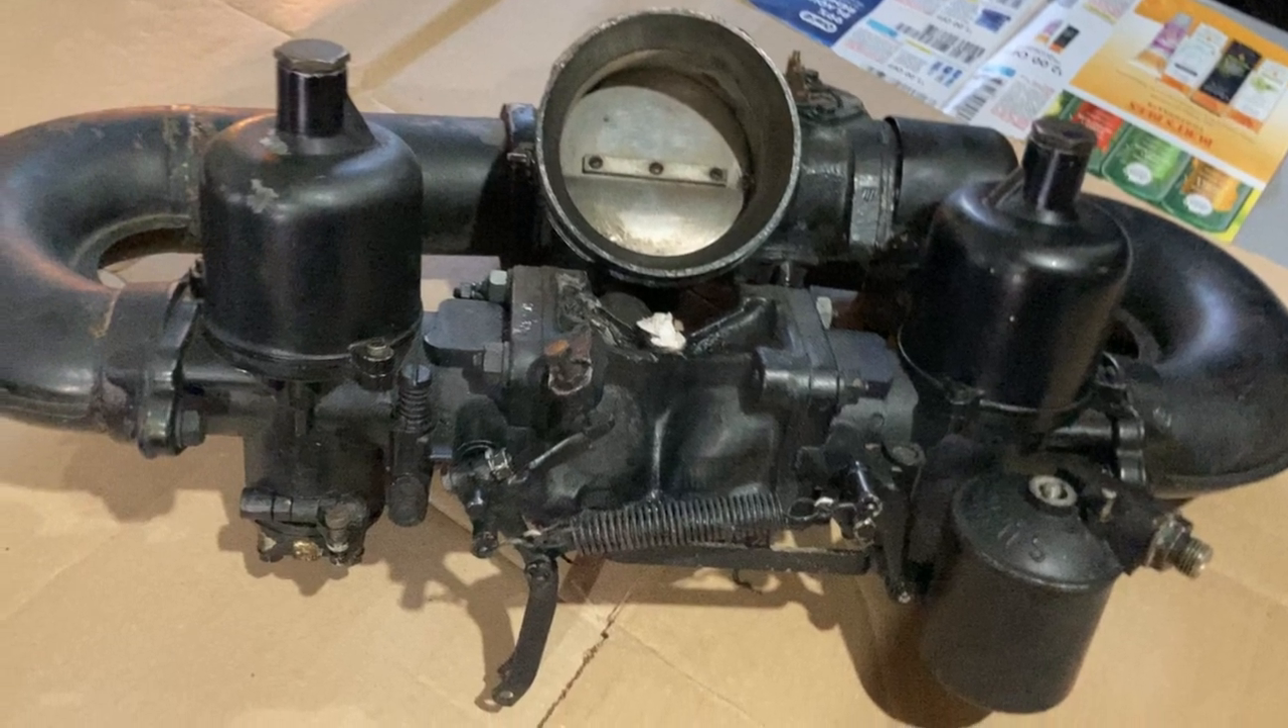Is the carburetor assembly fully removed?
Yes.